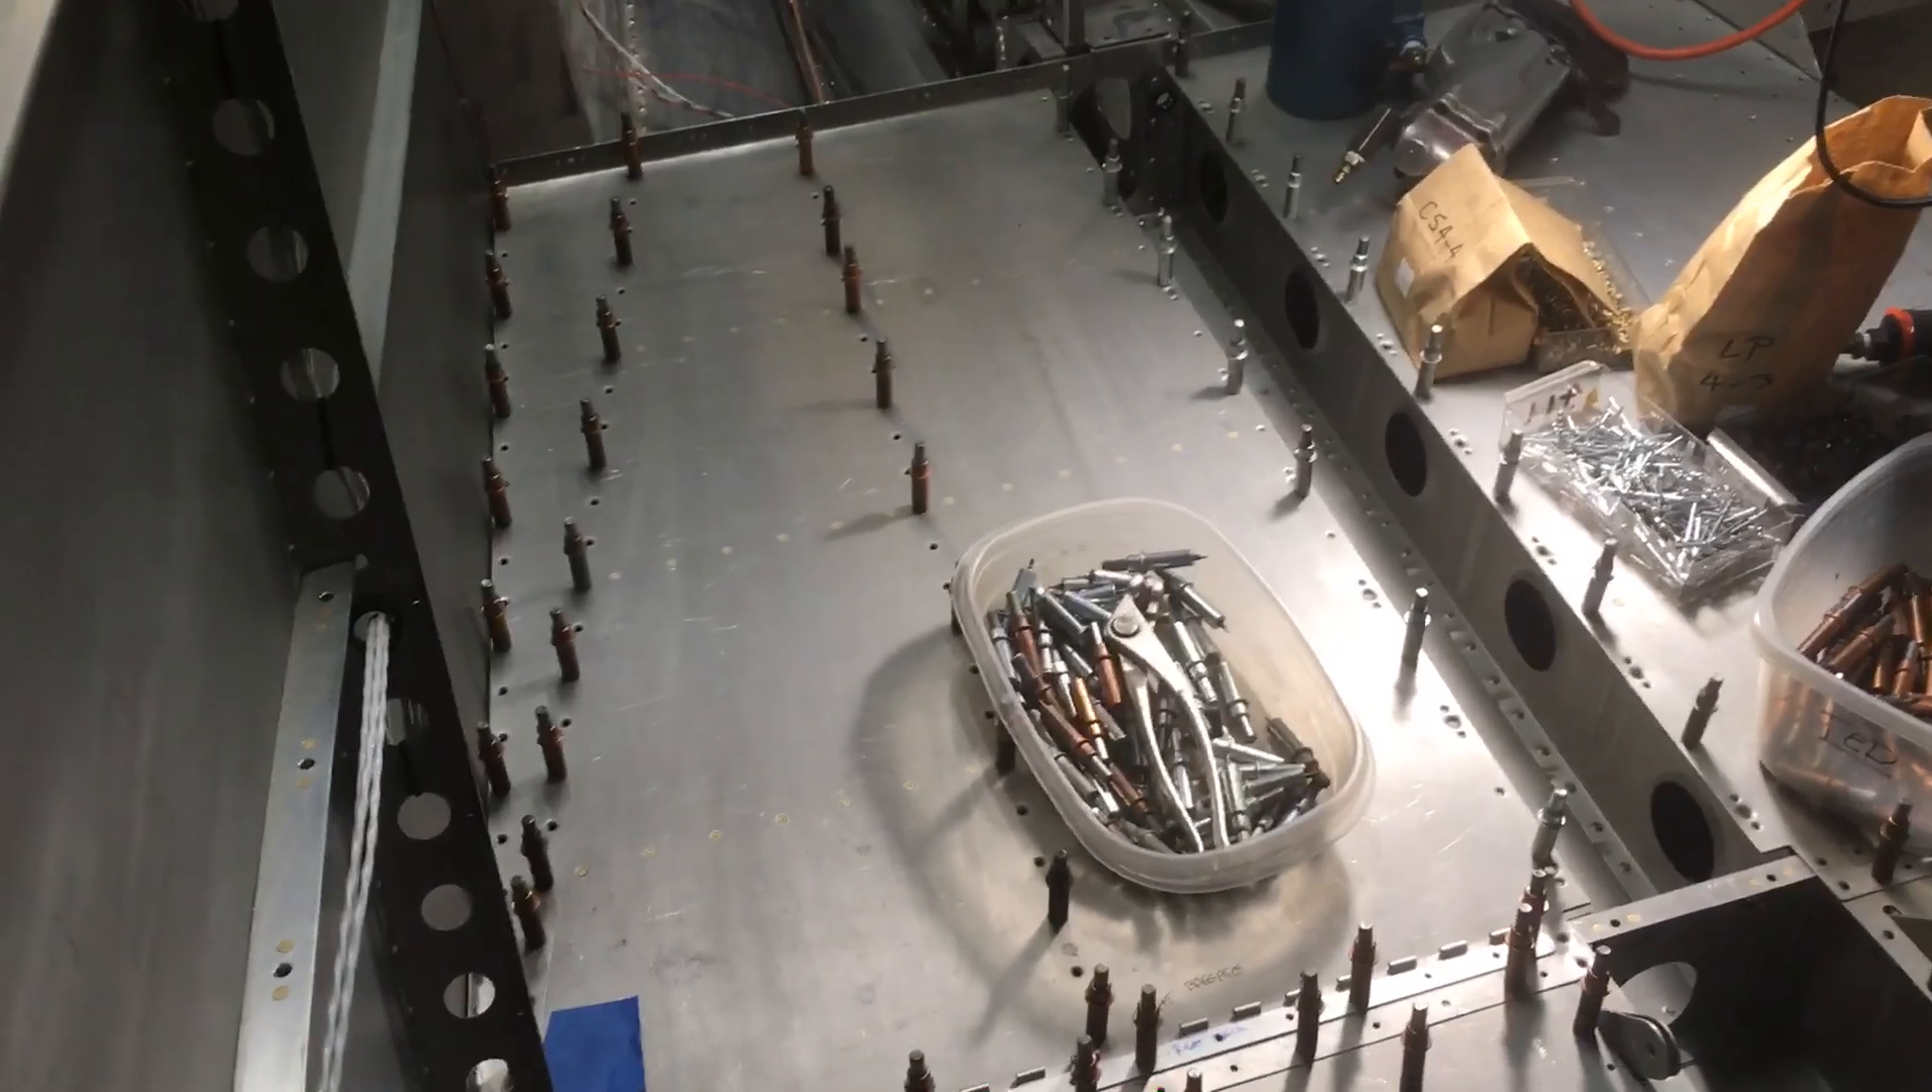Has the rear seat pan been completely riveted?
No.